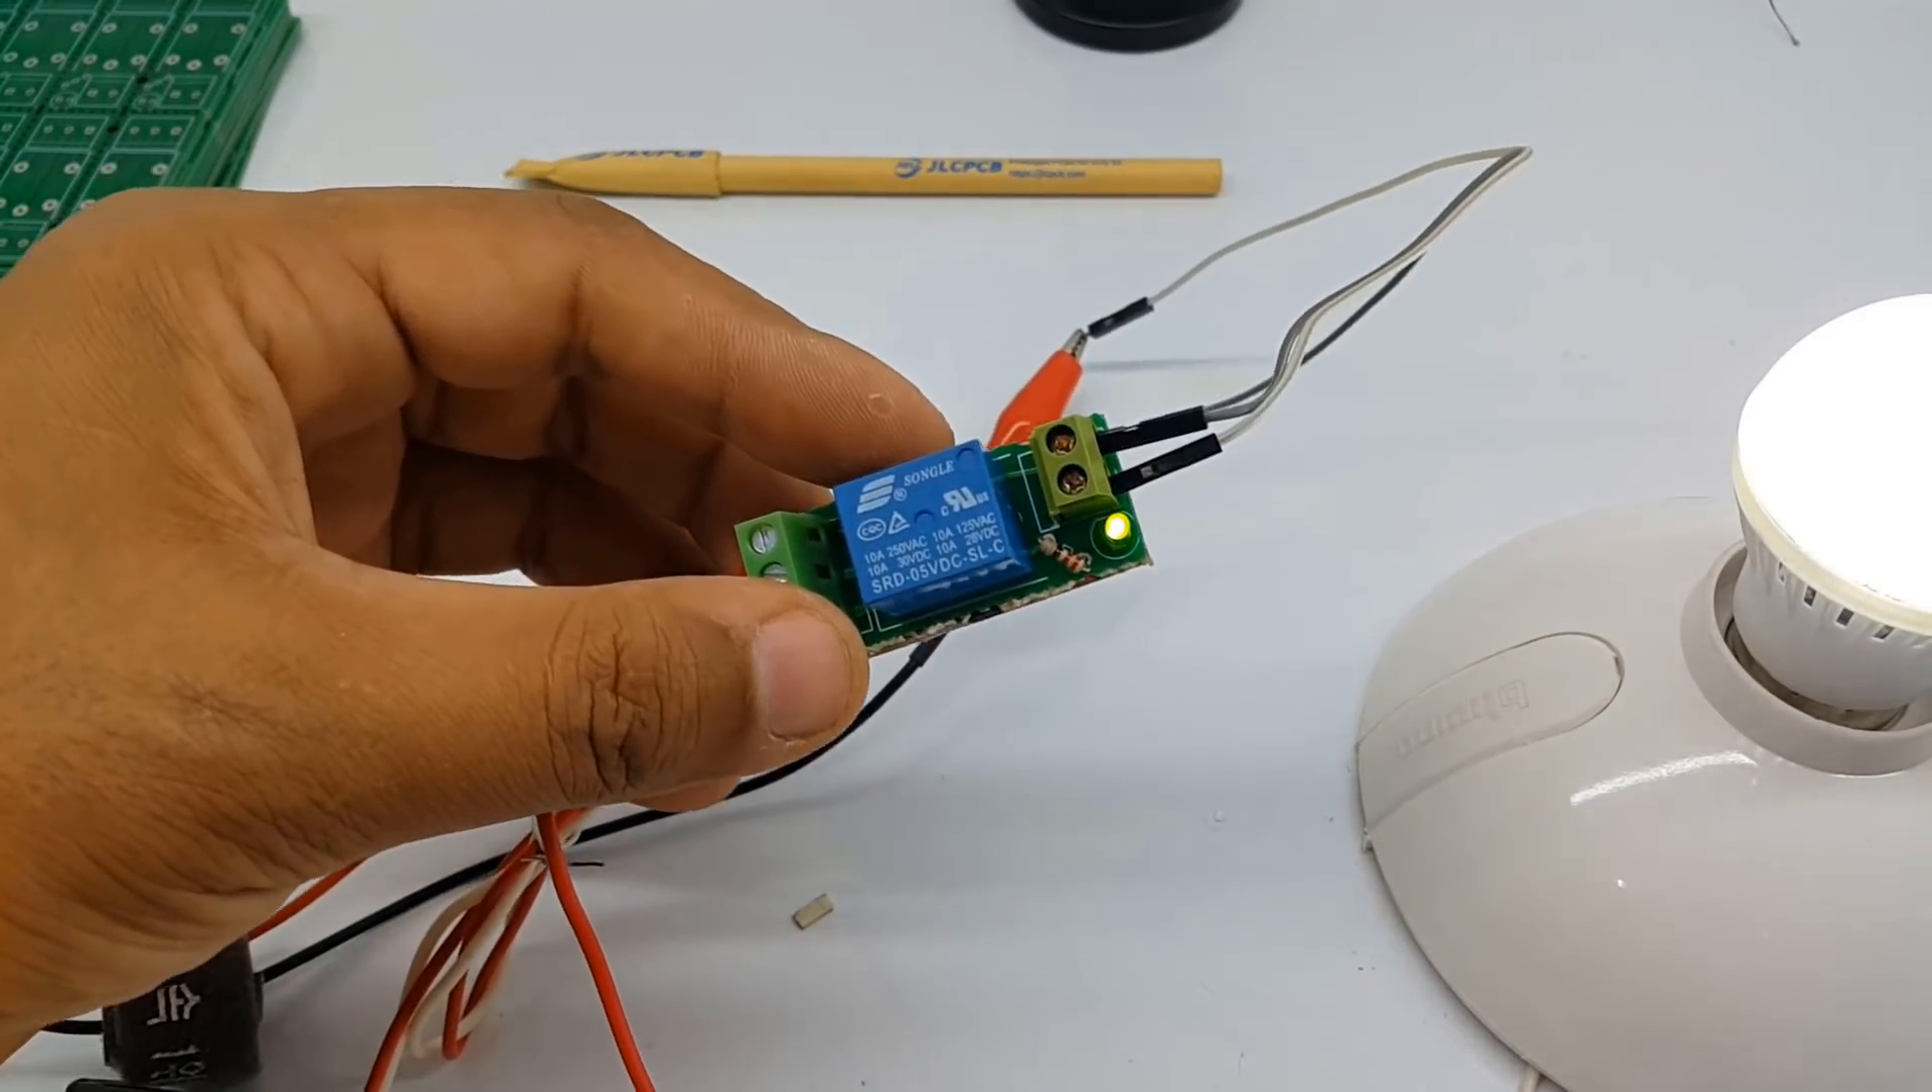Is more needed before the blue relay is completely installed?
No.